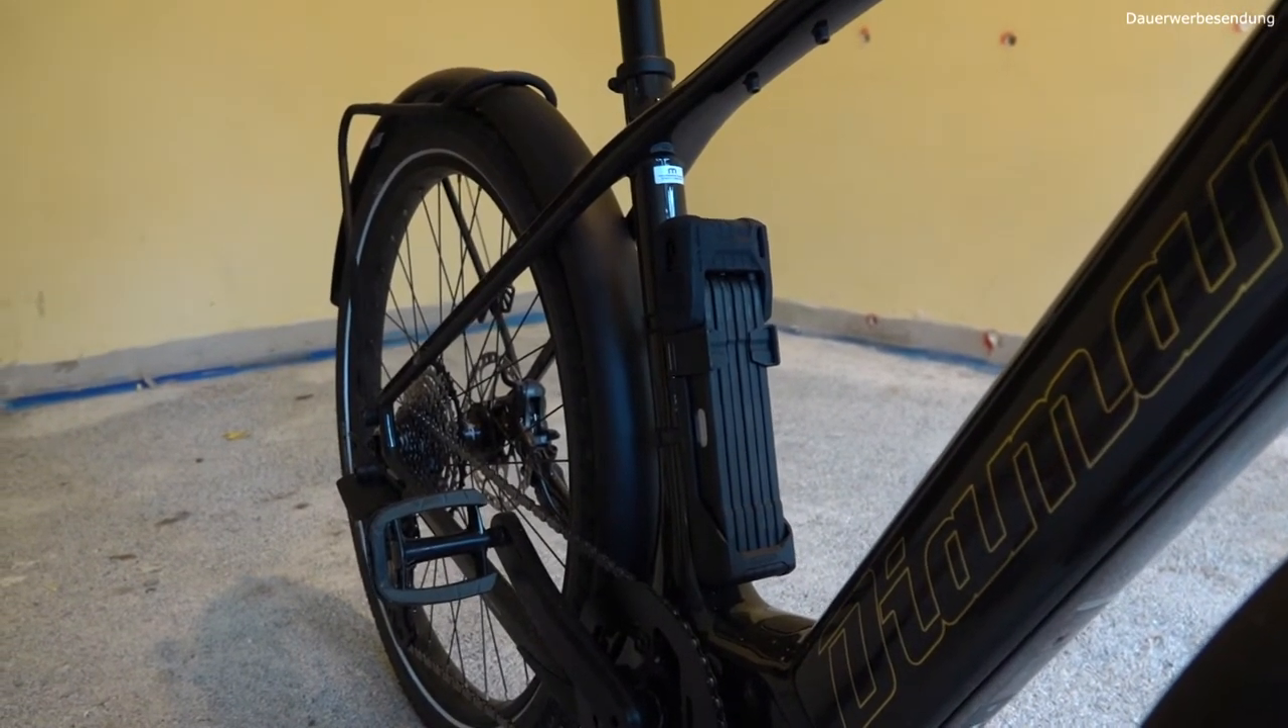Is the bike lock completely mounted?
Yes.